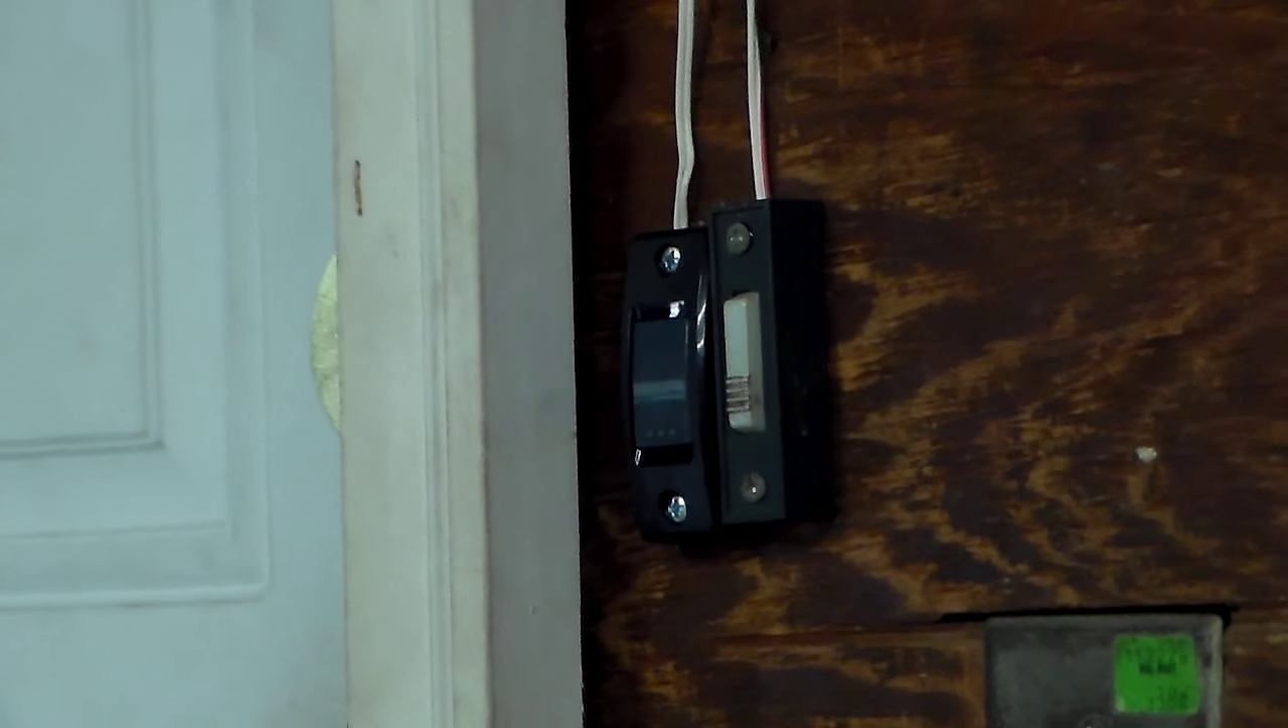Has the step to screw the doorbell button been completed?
Yes.